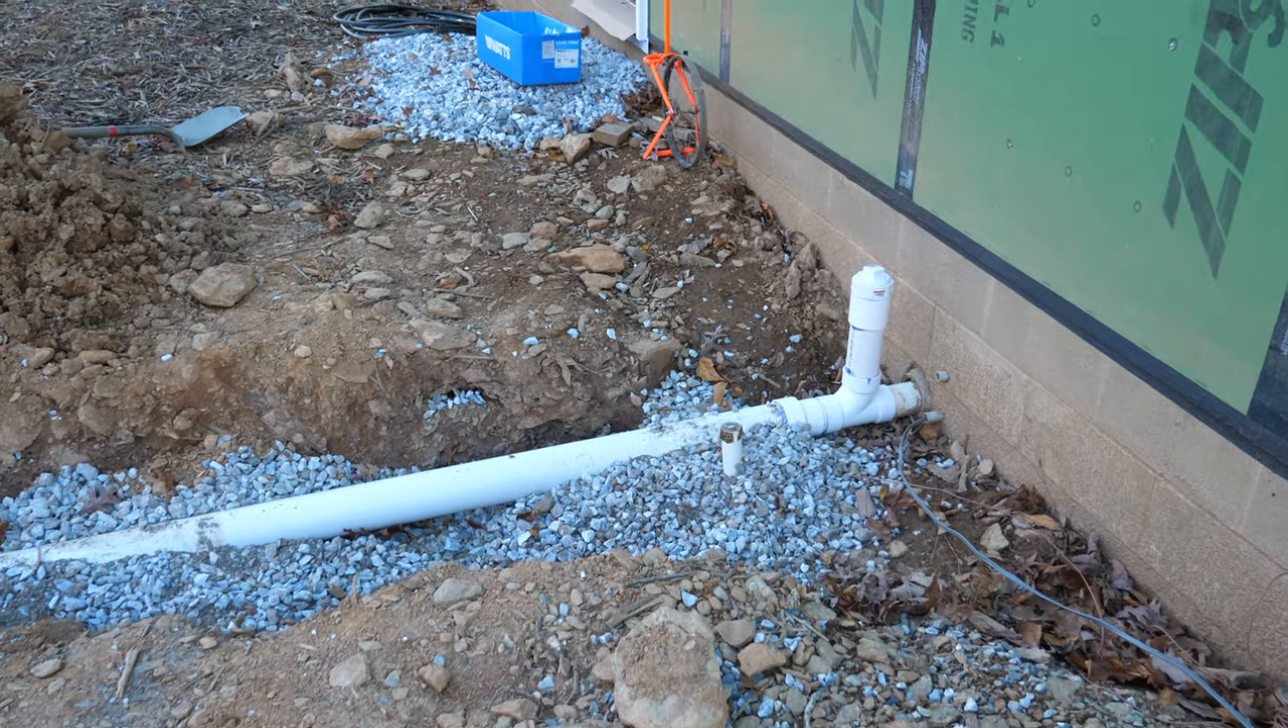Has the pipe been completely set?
Yes.